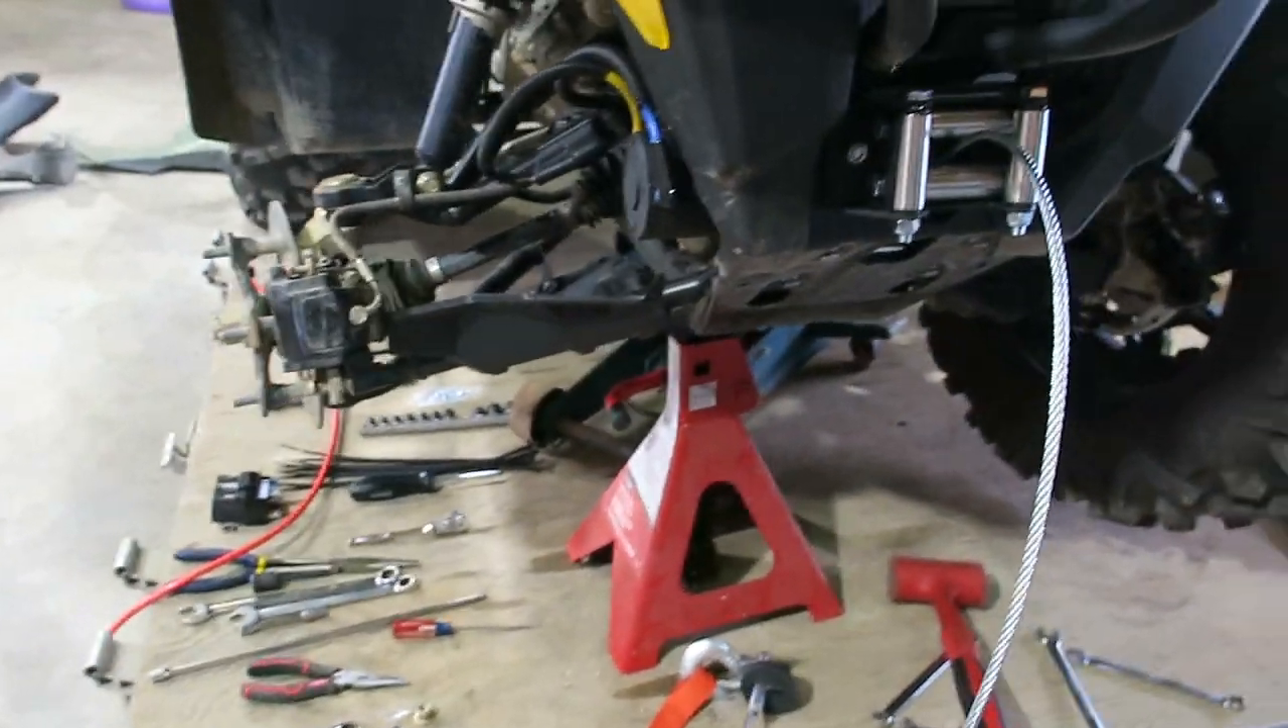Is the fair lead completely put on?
Yes.